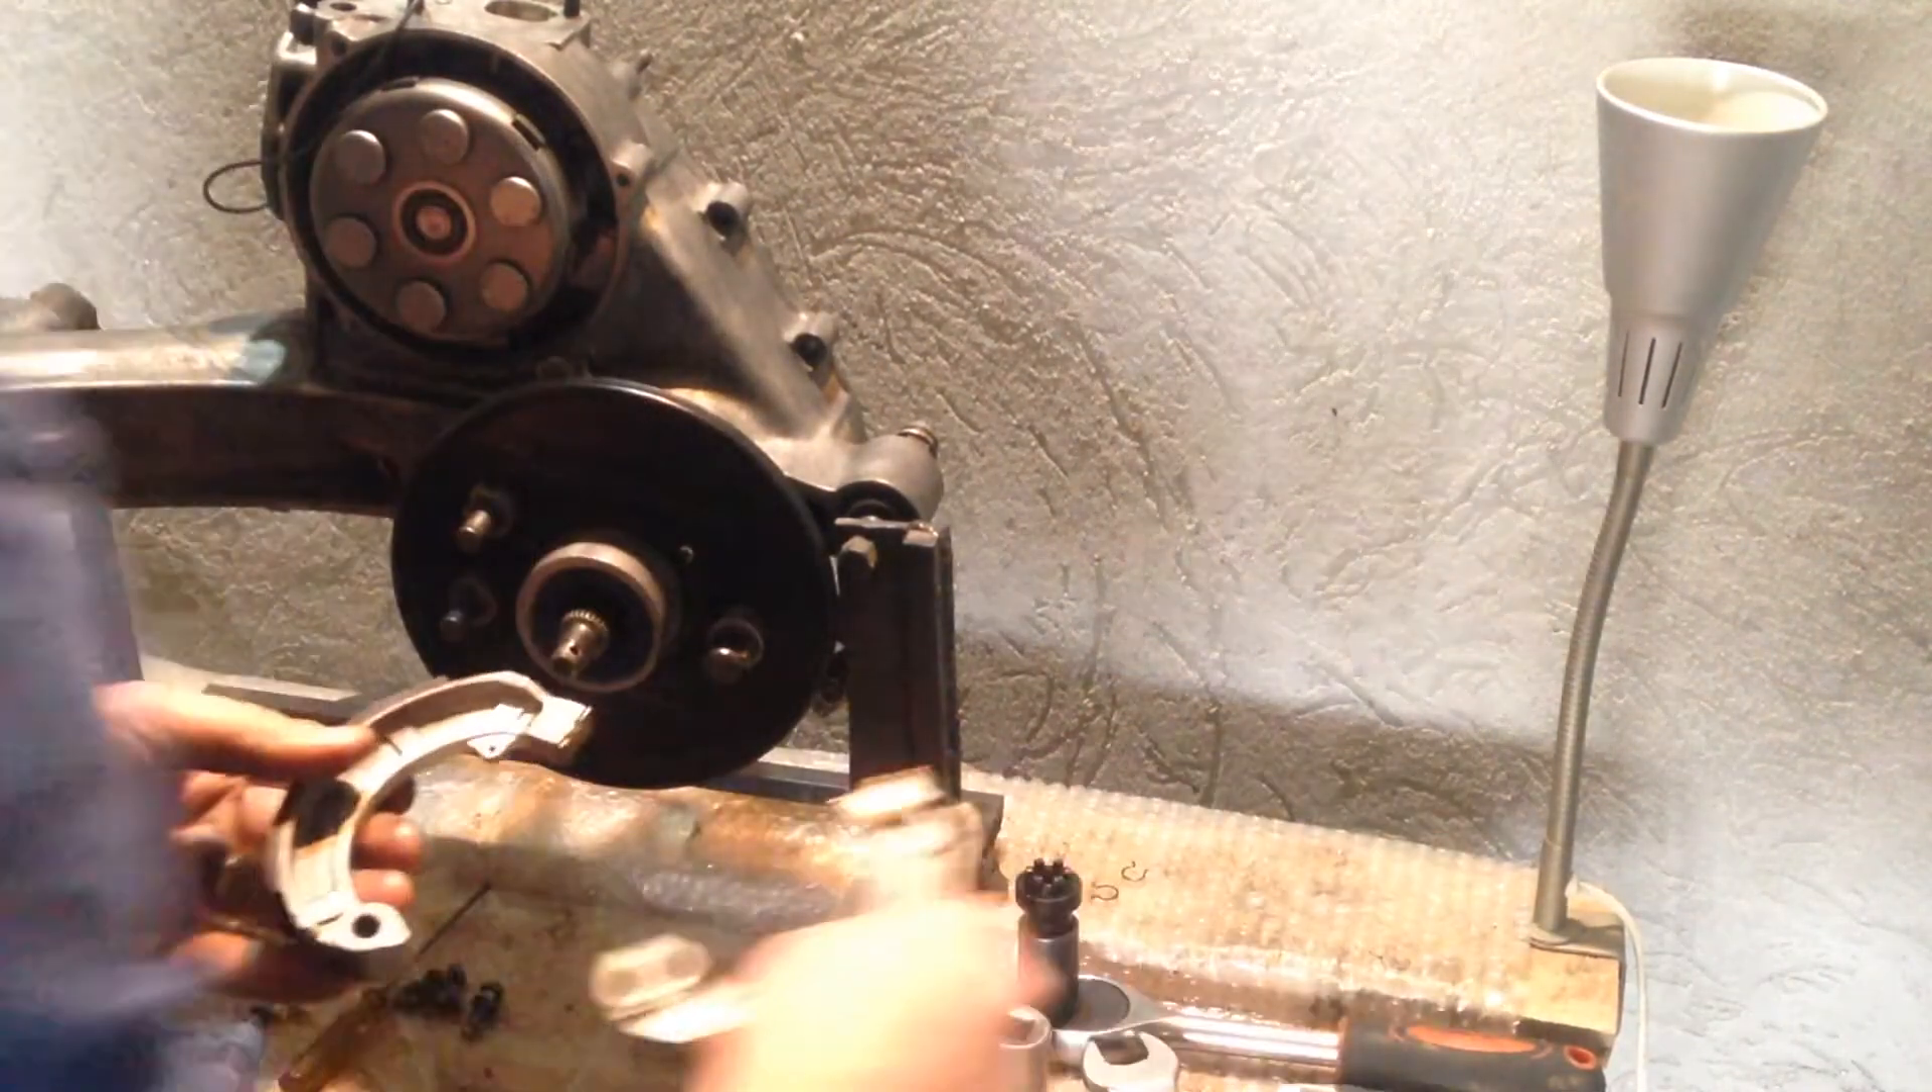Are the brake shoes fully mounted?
No.